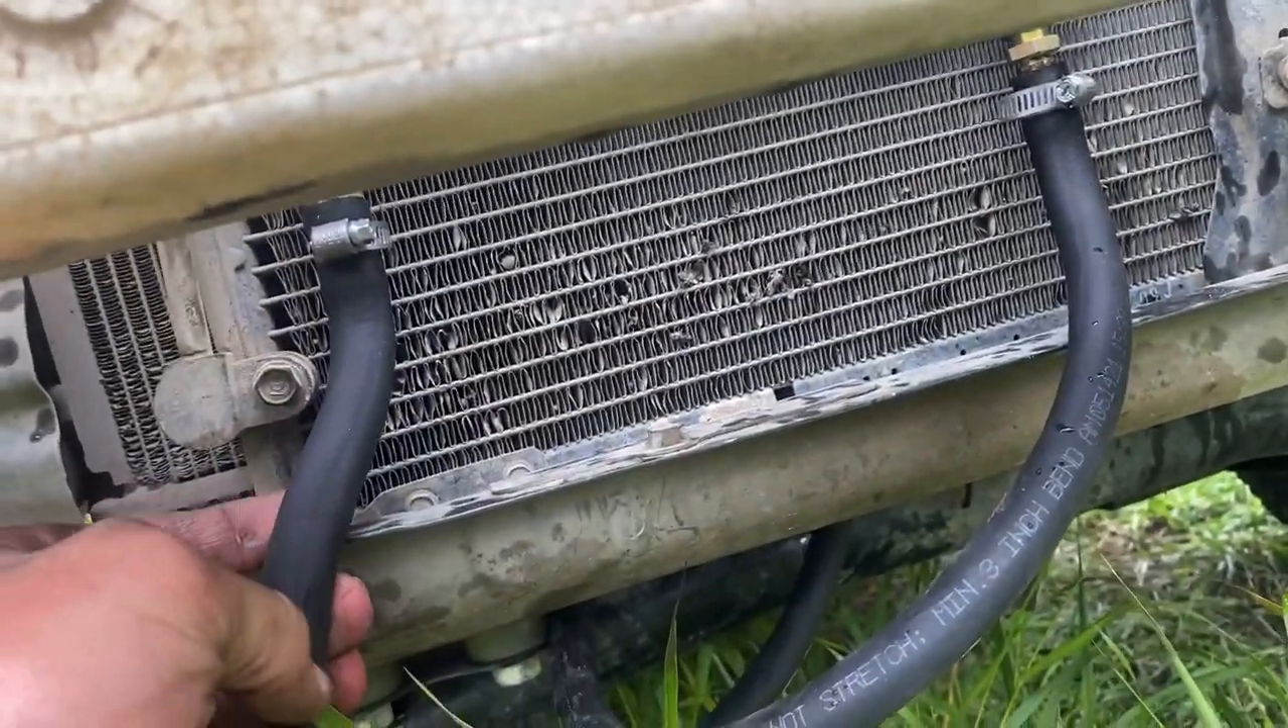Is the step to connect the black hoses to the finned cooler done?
Yes.